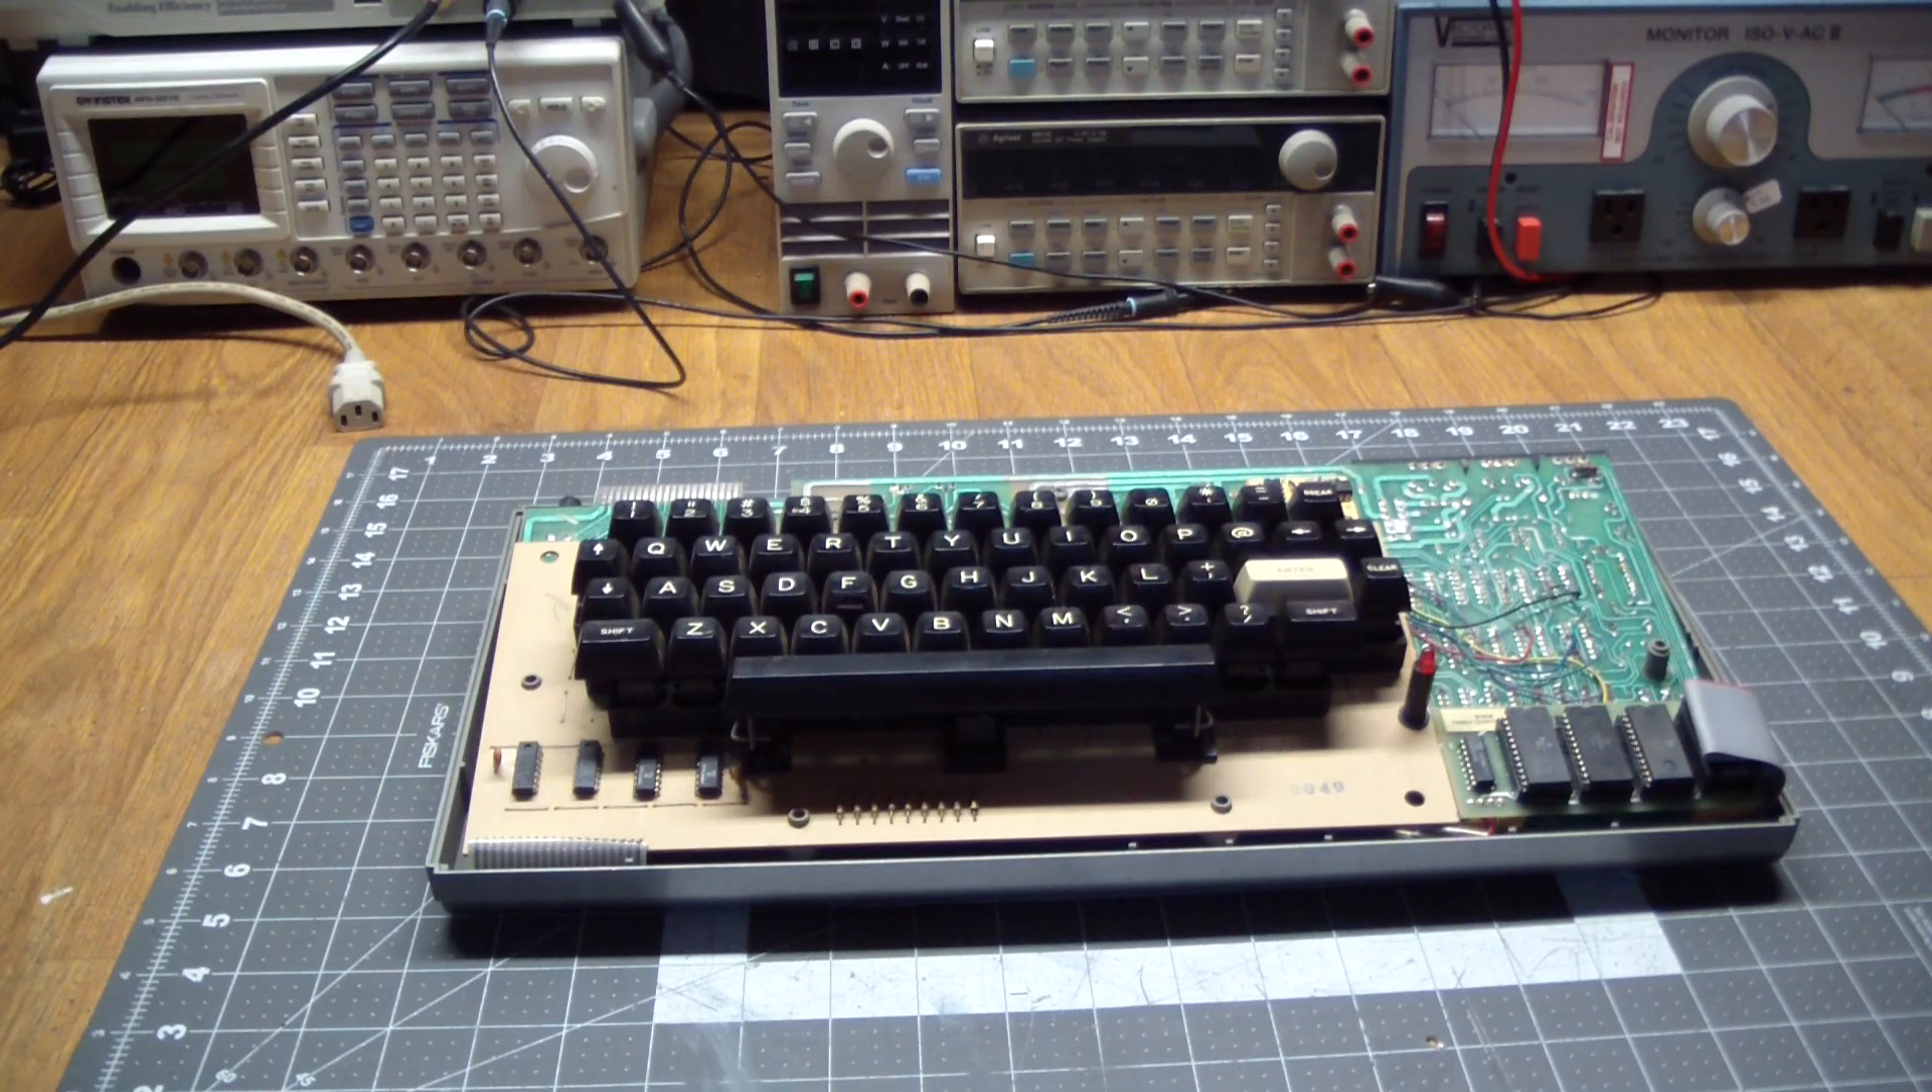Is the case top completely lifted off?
Yes.